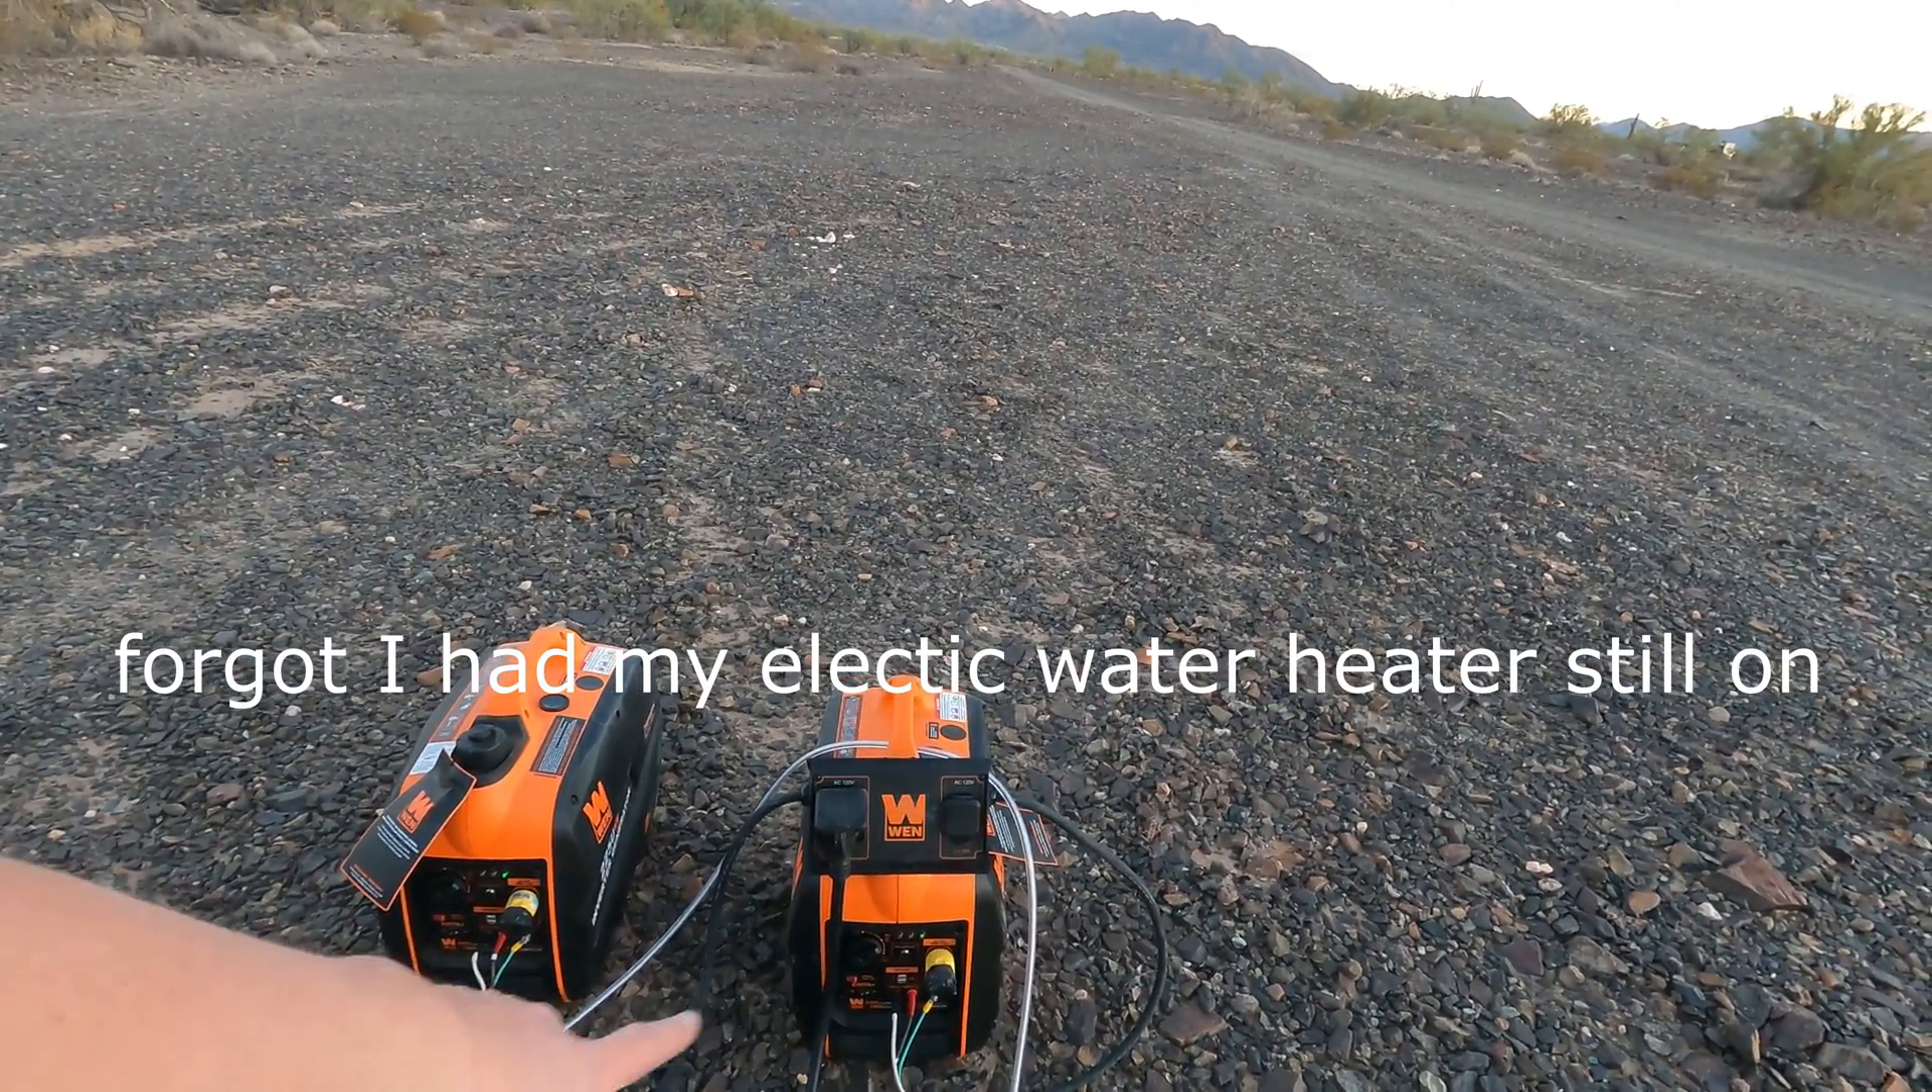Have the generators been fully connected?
Yes.